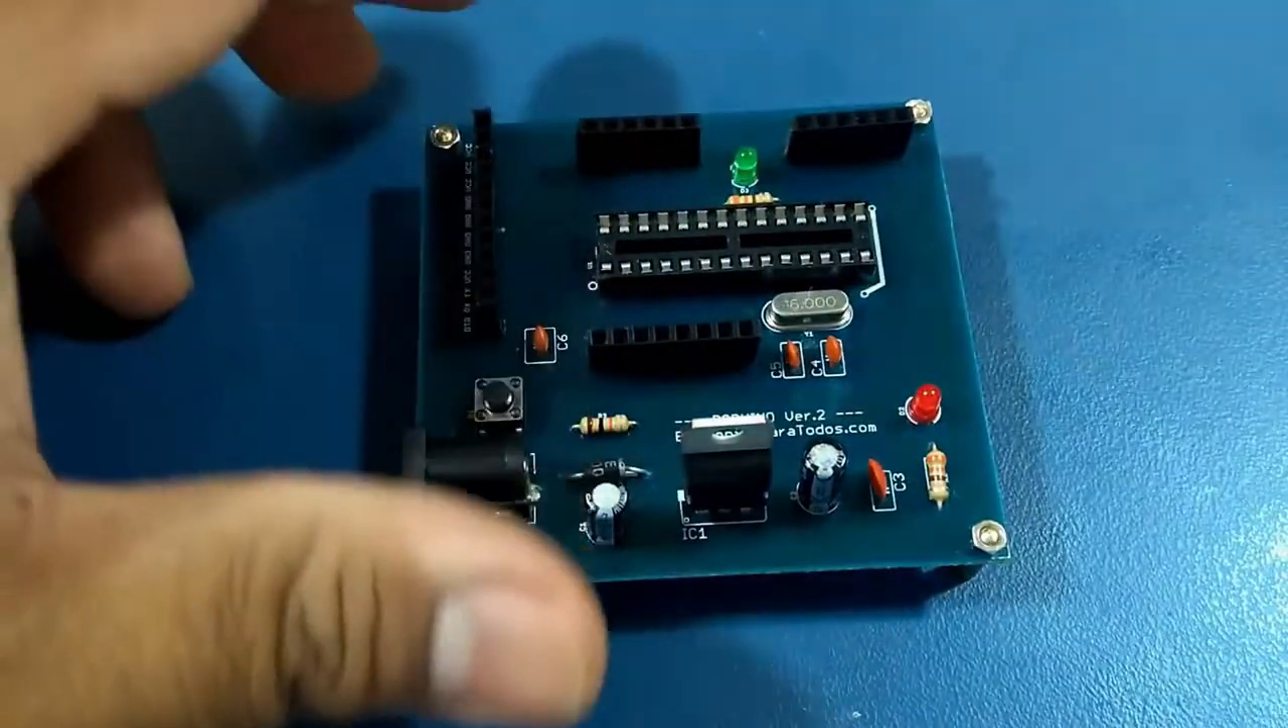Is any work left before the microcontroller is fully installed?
Yes.